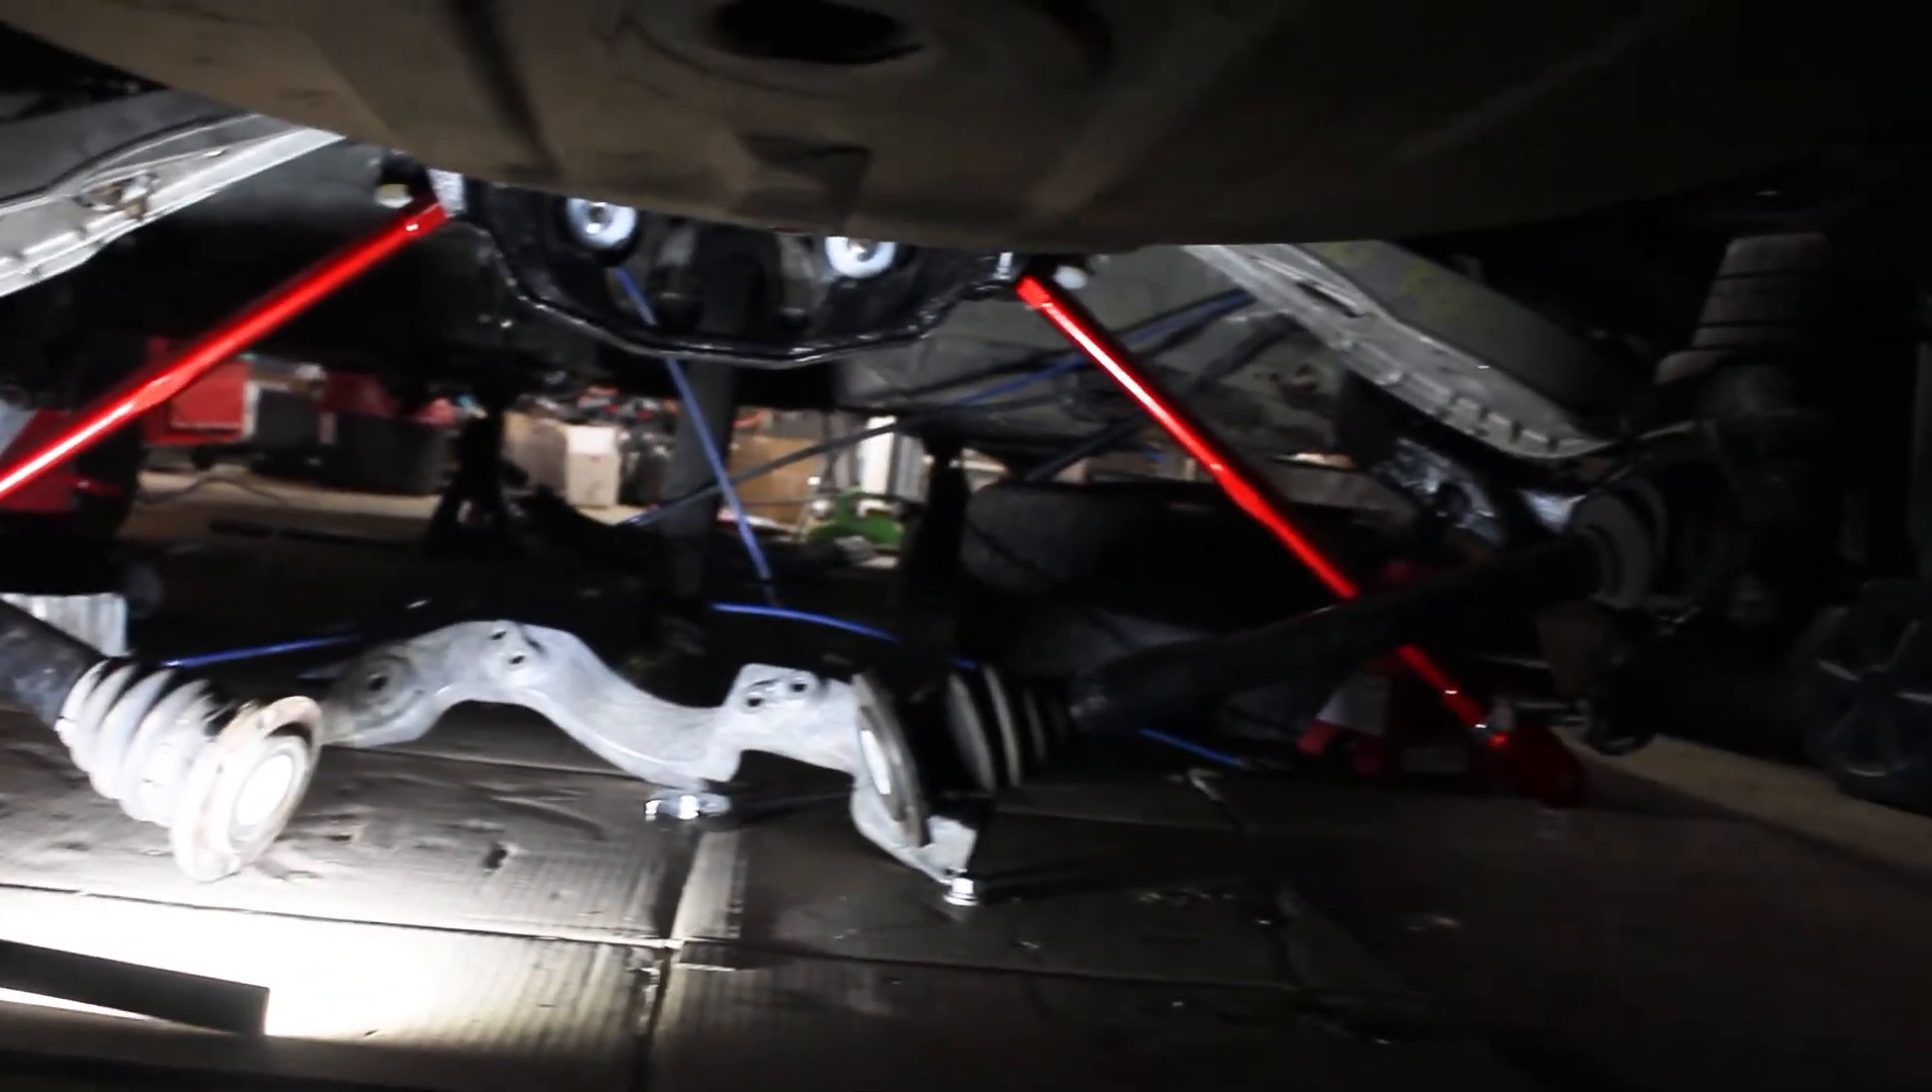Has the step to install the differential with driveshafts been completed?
No.